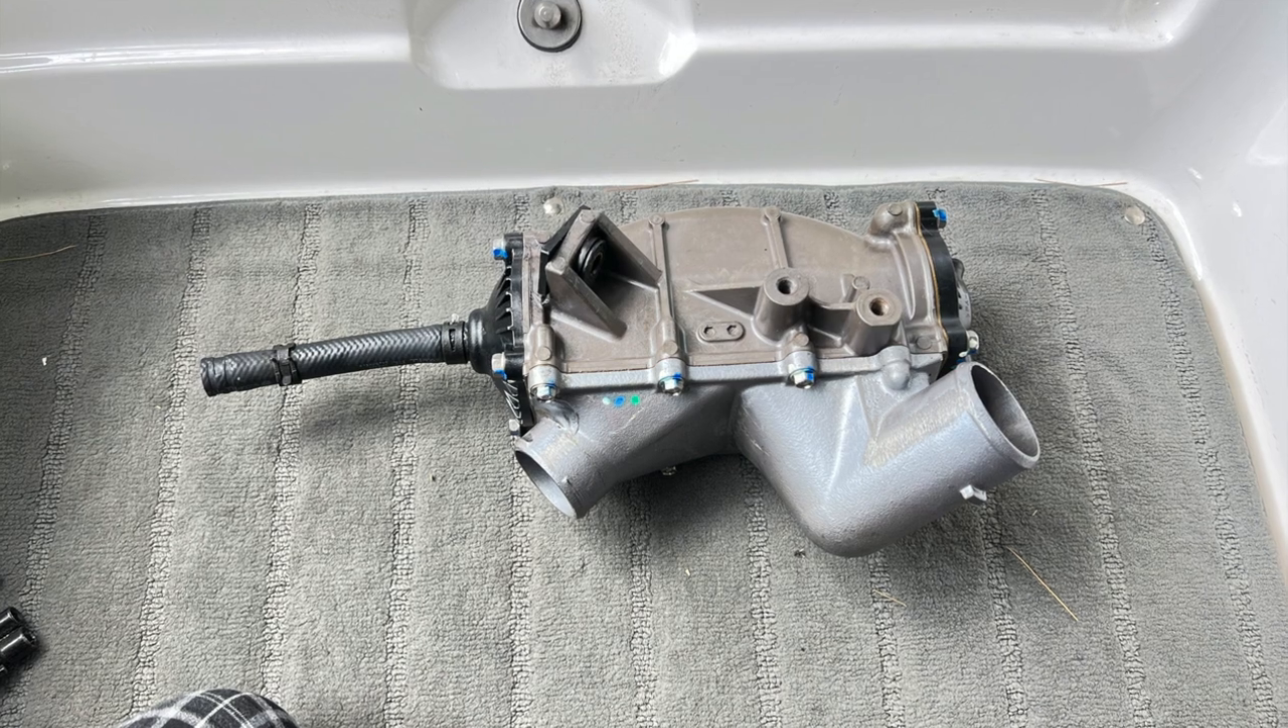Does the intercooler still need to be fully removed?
No.